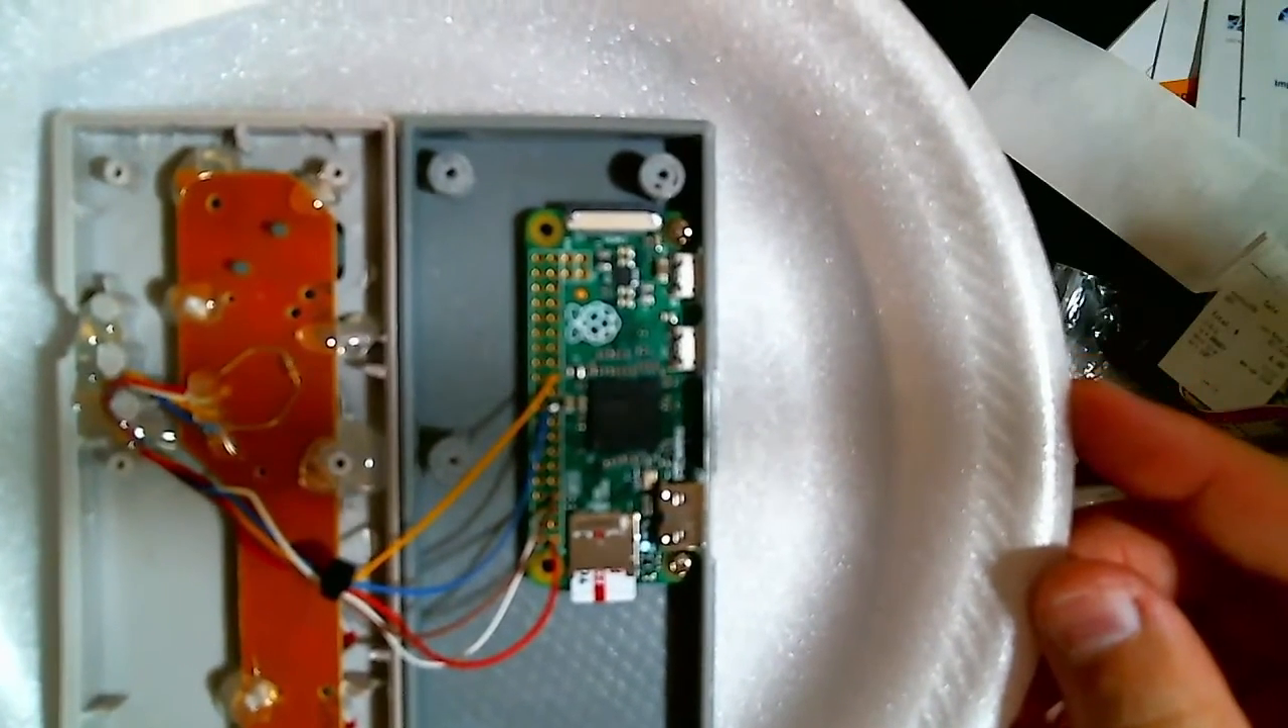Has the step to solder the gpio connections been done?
Yes.